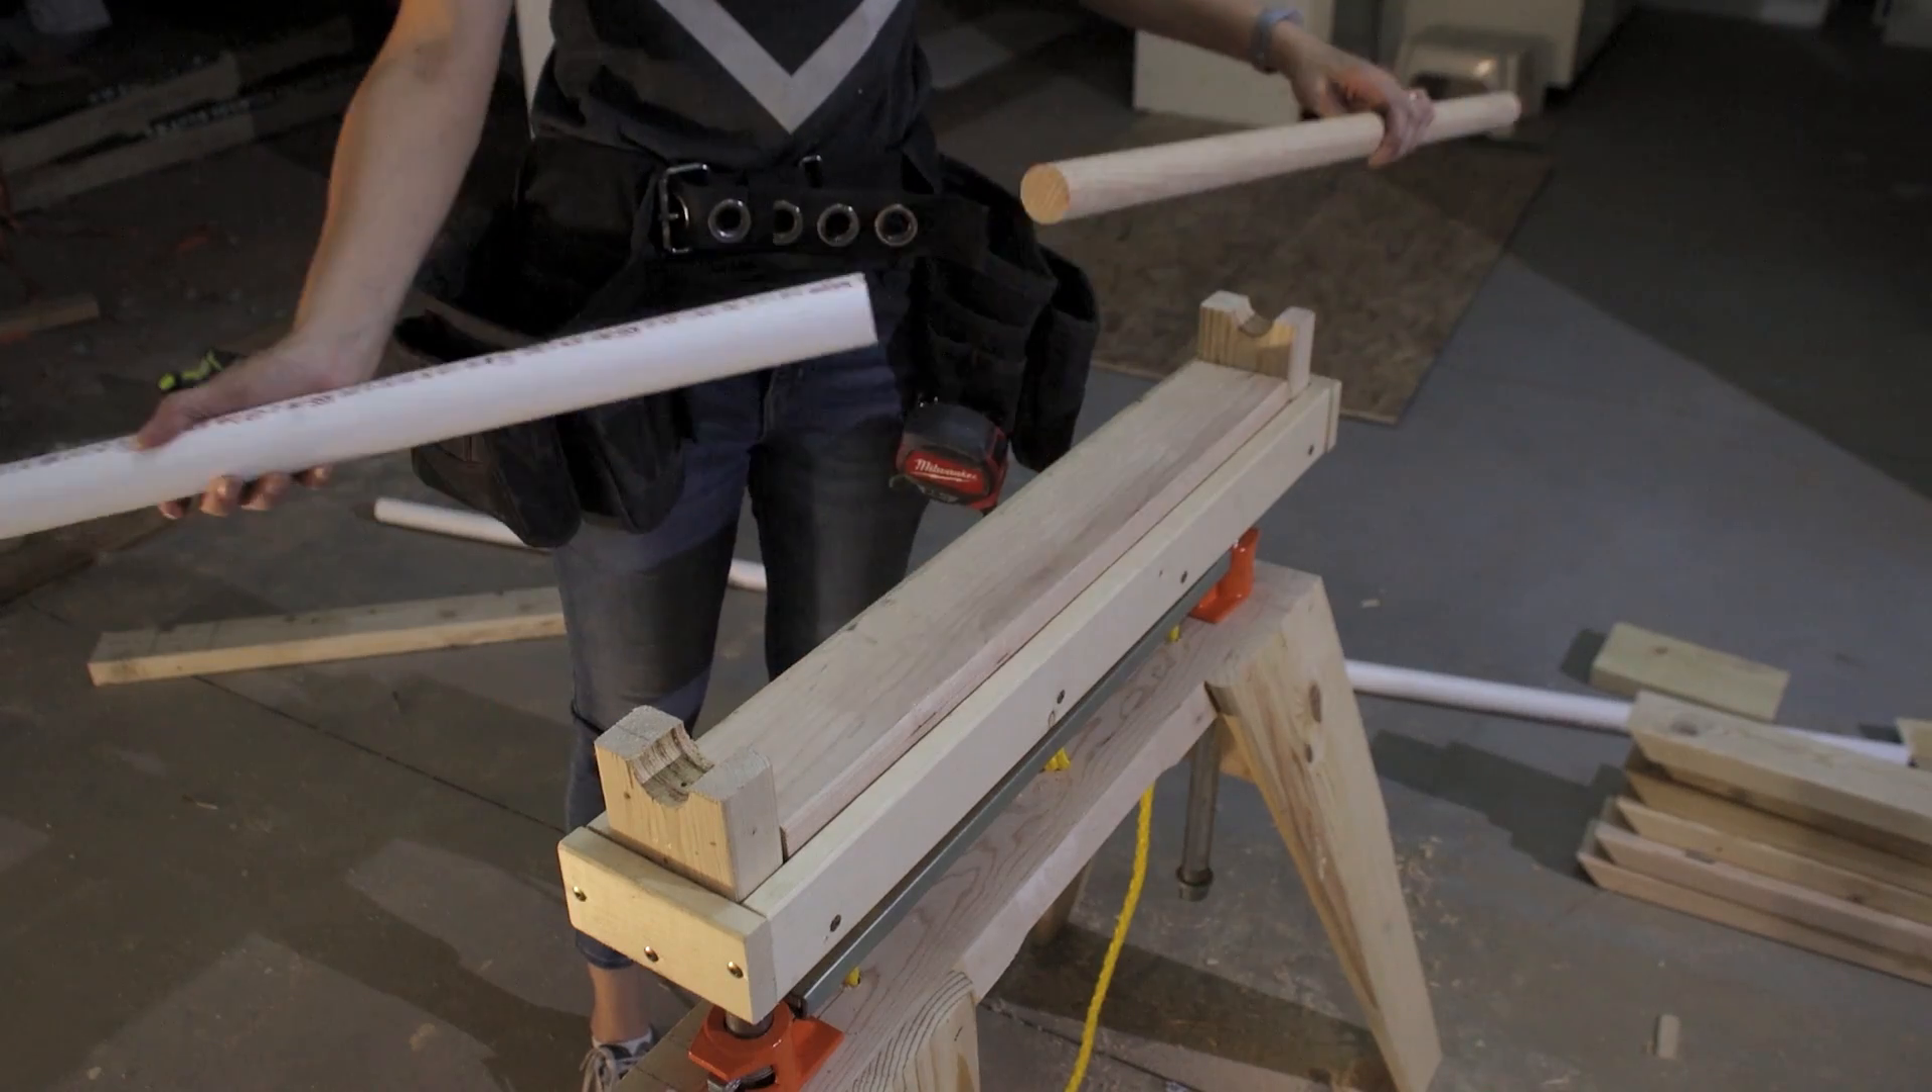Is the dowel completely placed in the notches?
No.